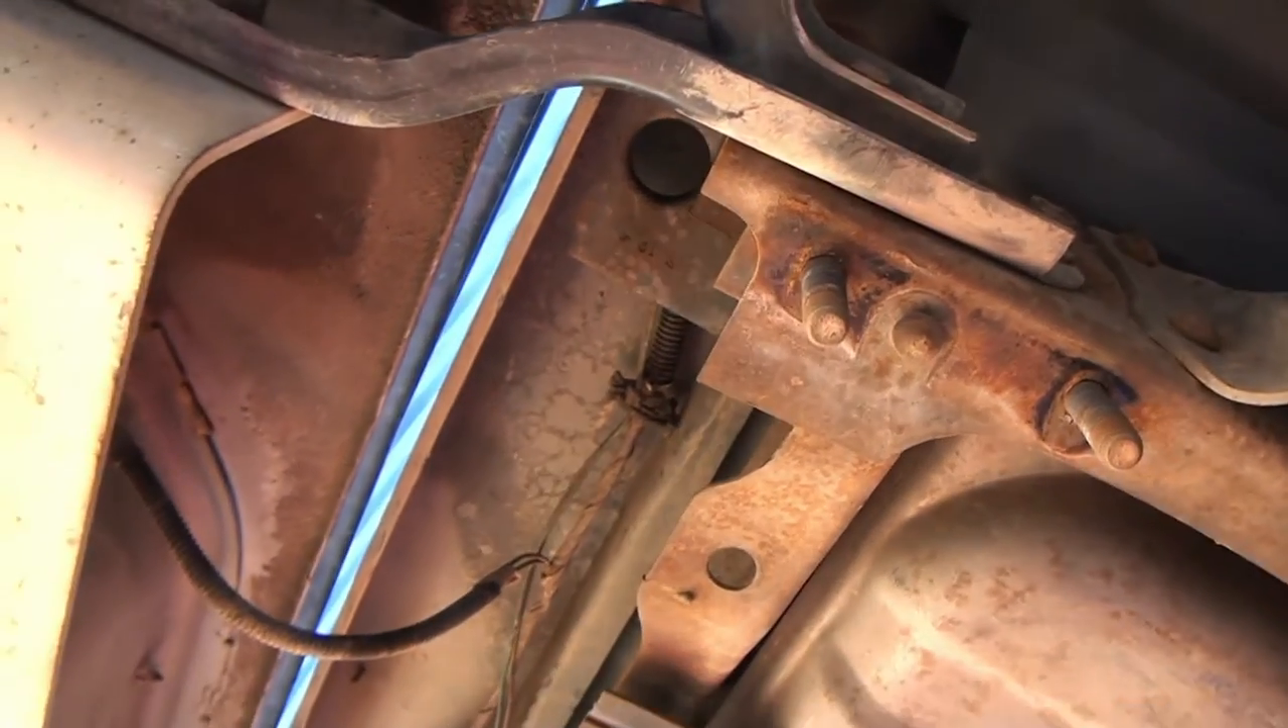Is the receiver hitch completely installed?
No.